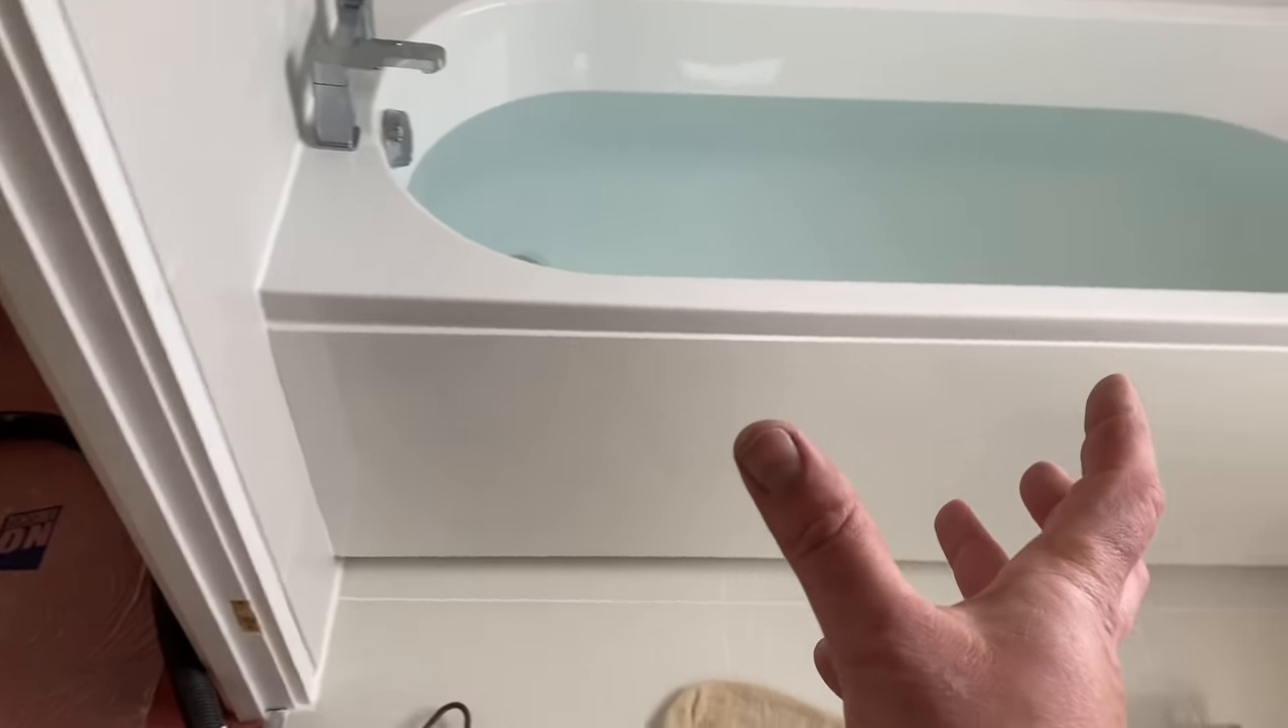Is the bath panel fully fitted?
Yes.